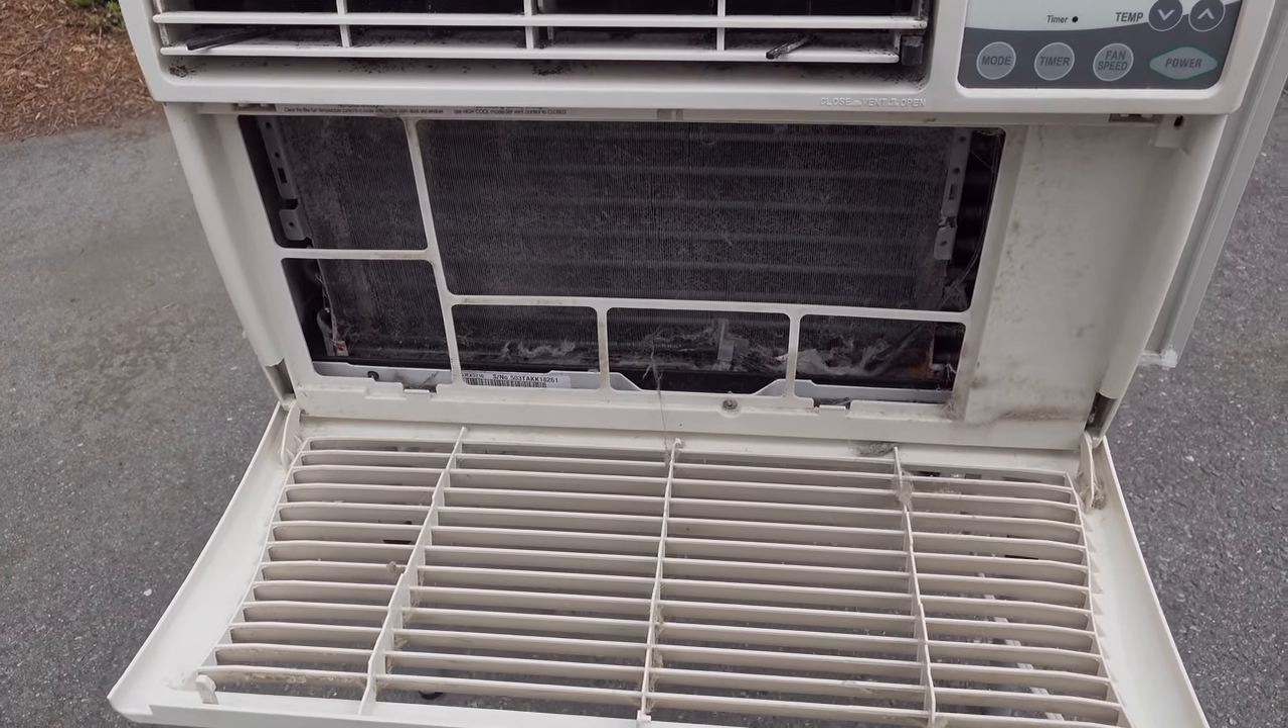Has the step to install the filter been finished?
No.